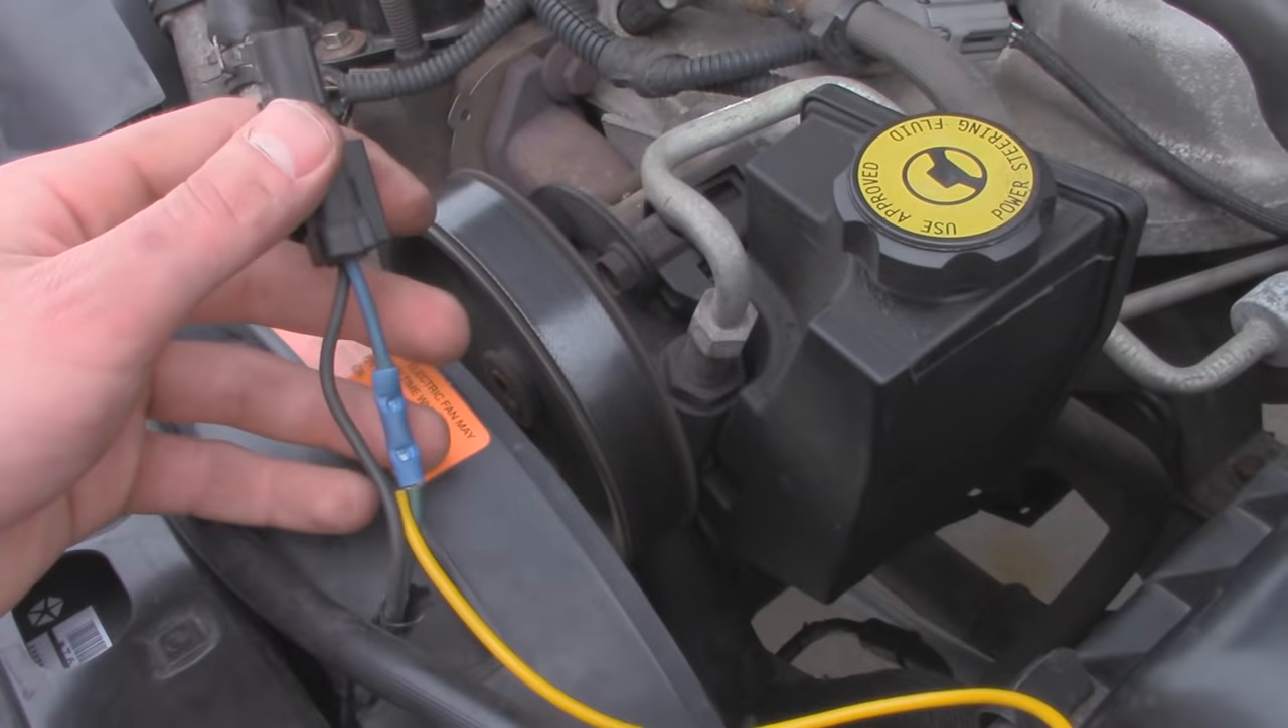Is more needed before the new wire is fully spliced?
No.